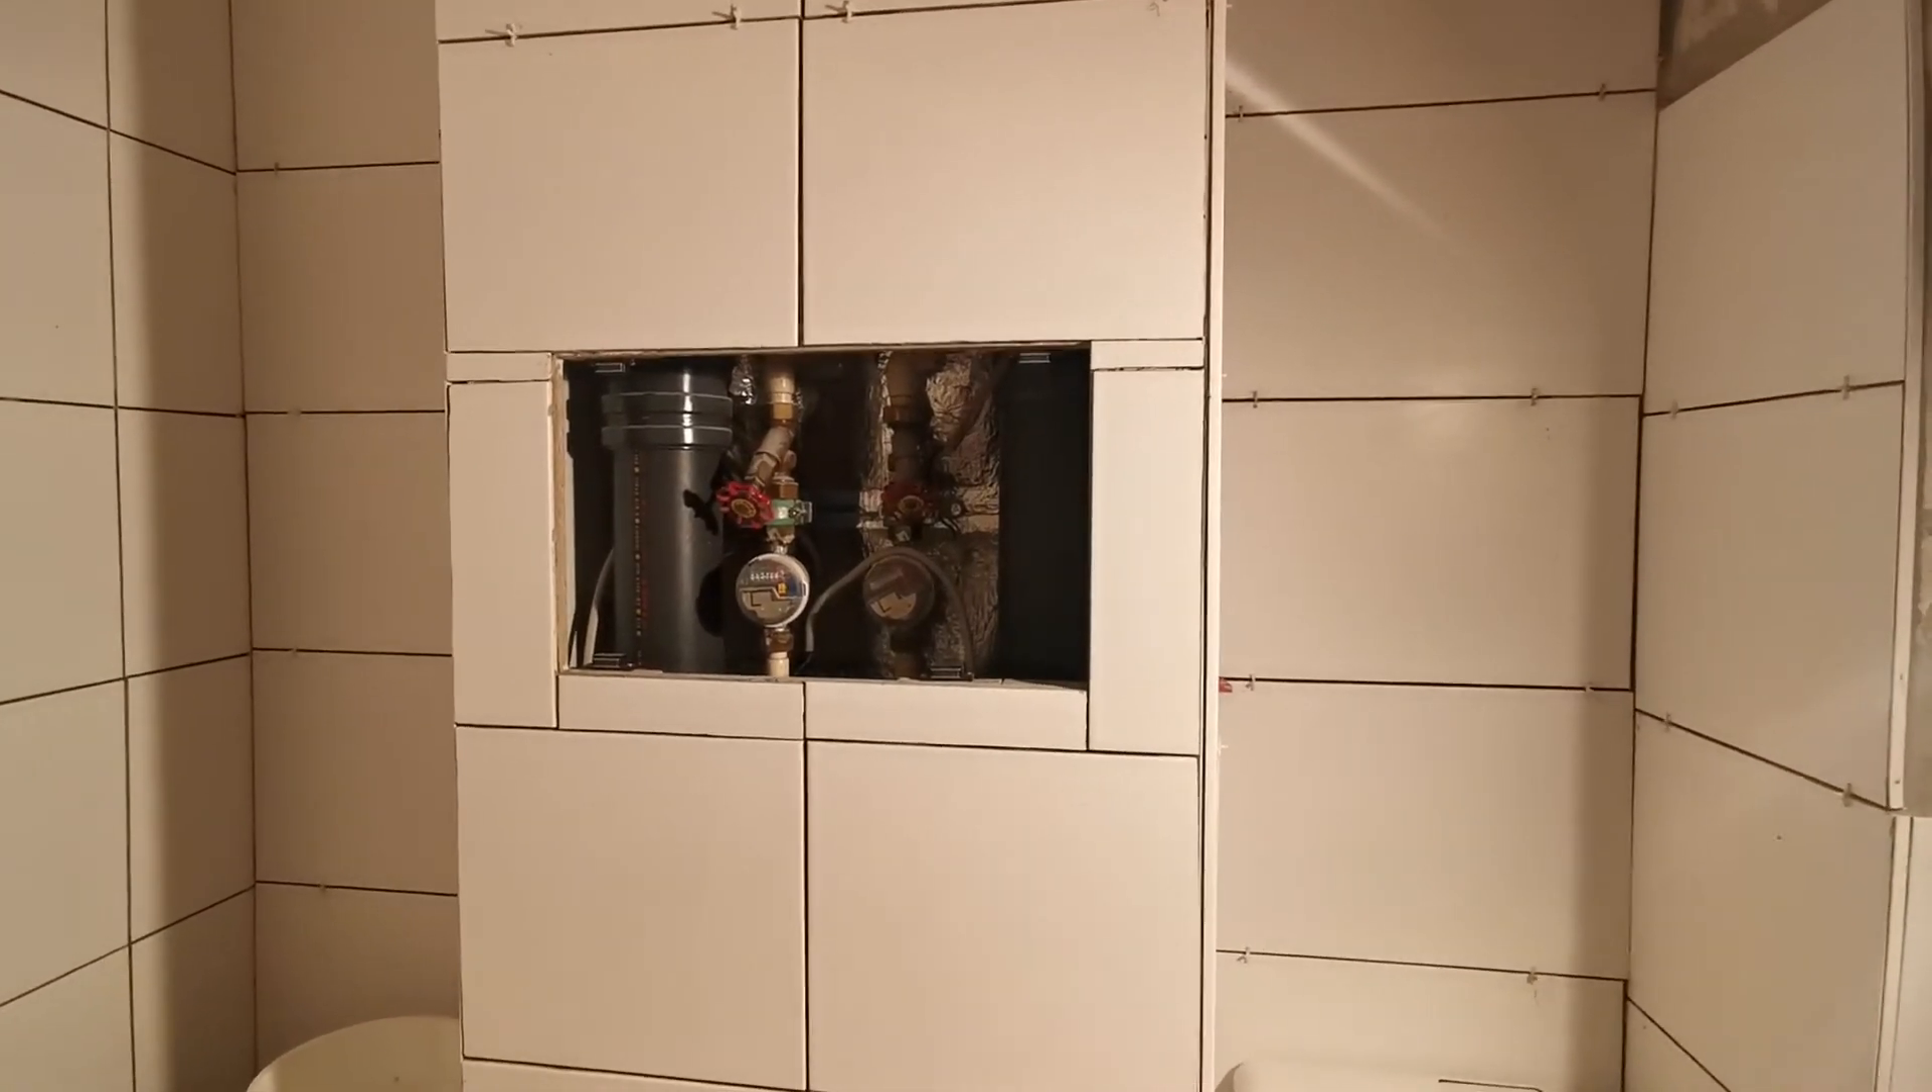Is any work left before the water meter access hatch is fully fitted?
Yes.